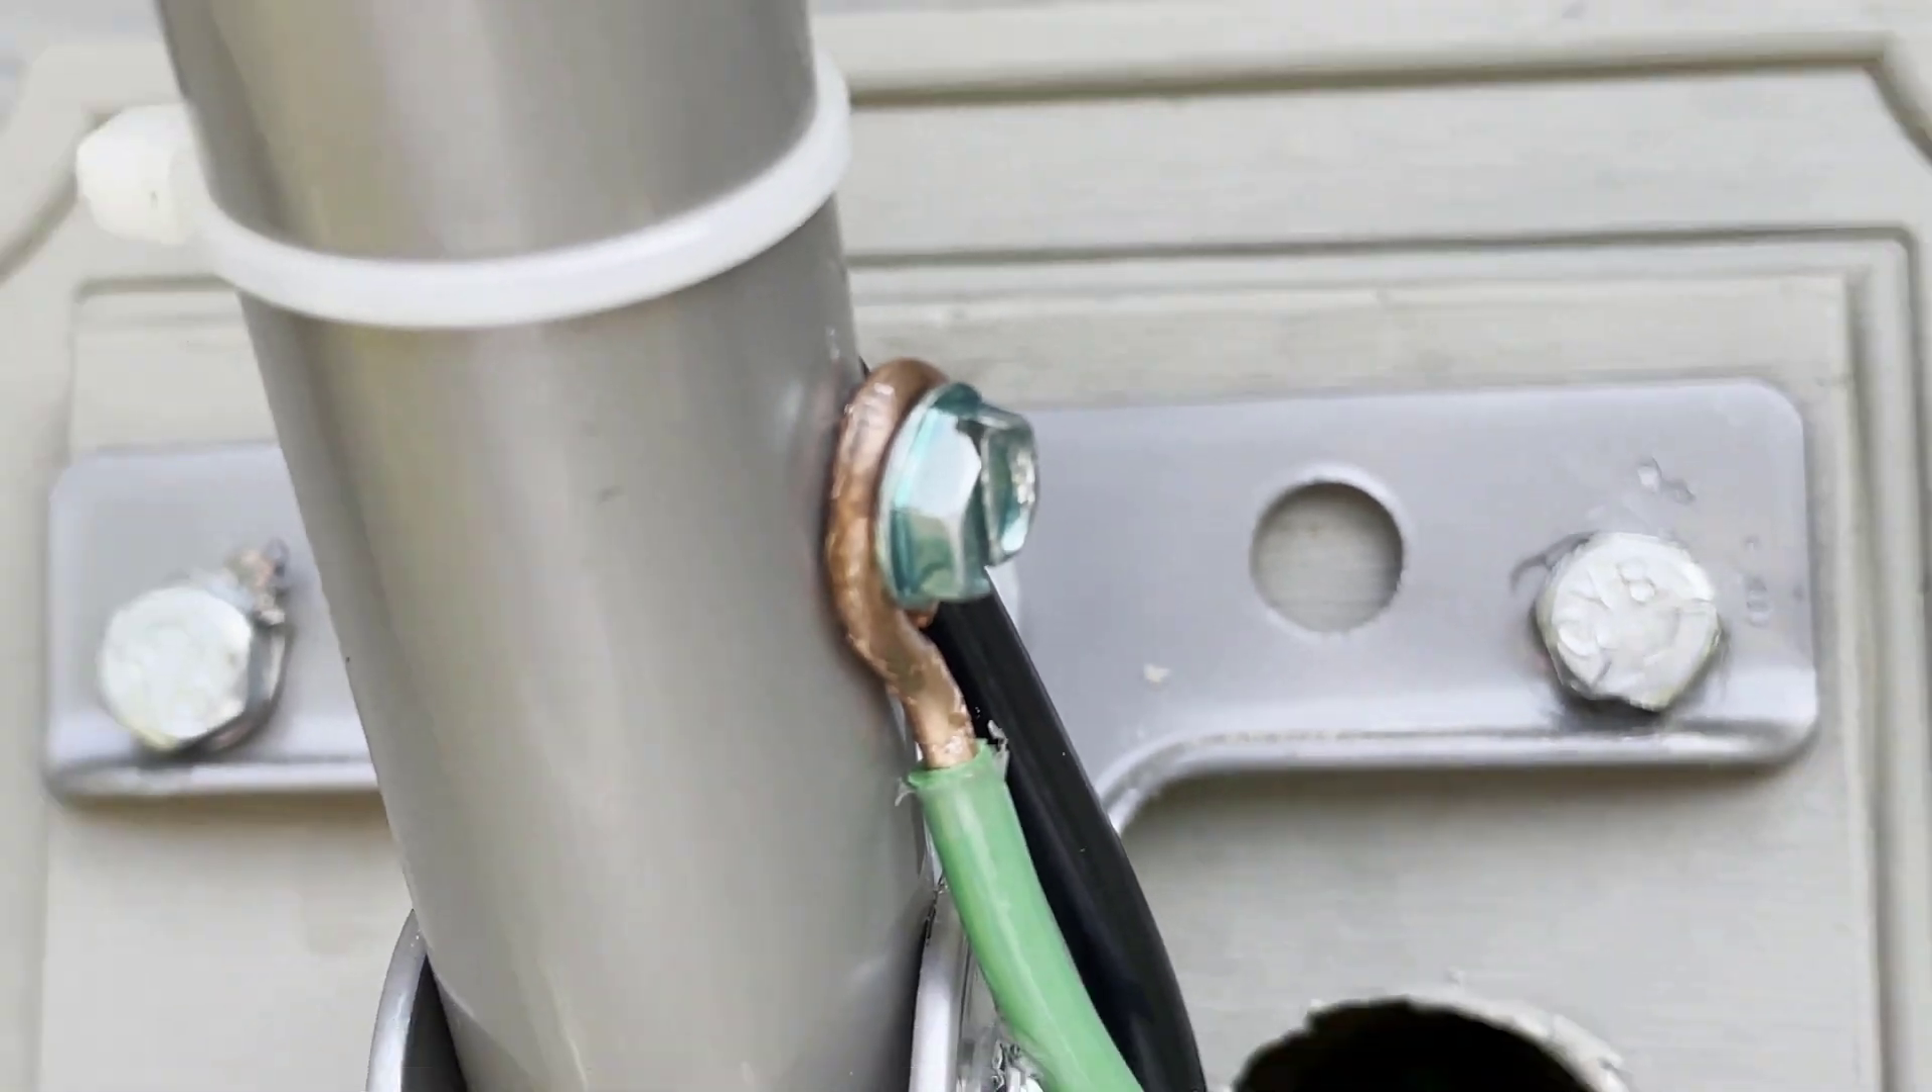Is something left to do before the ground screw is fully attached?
No.